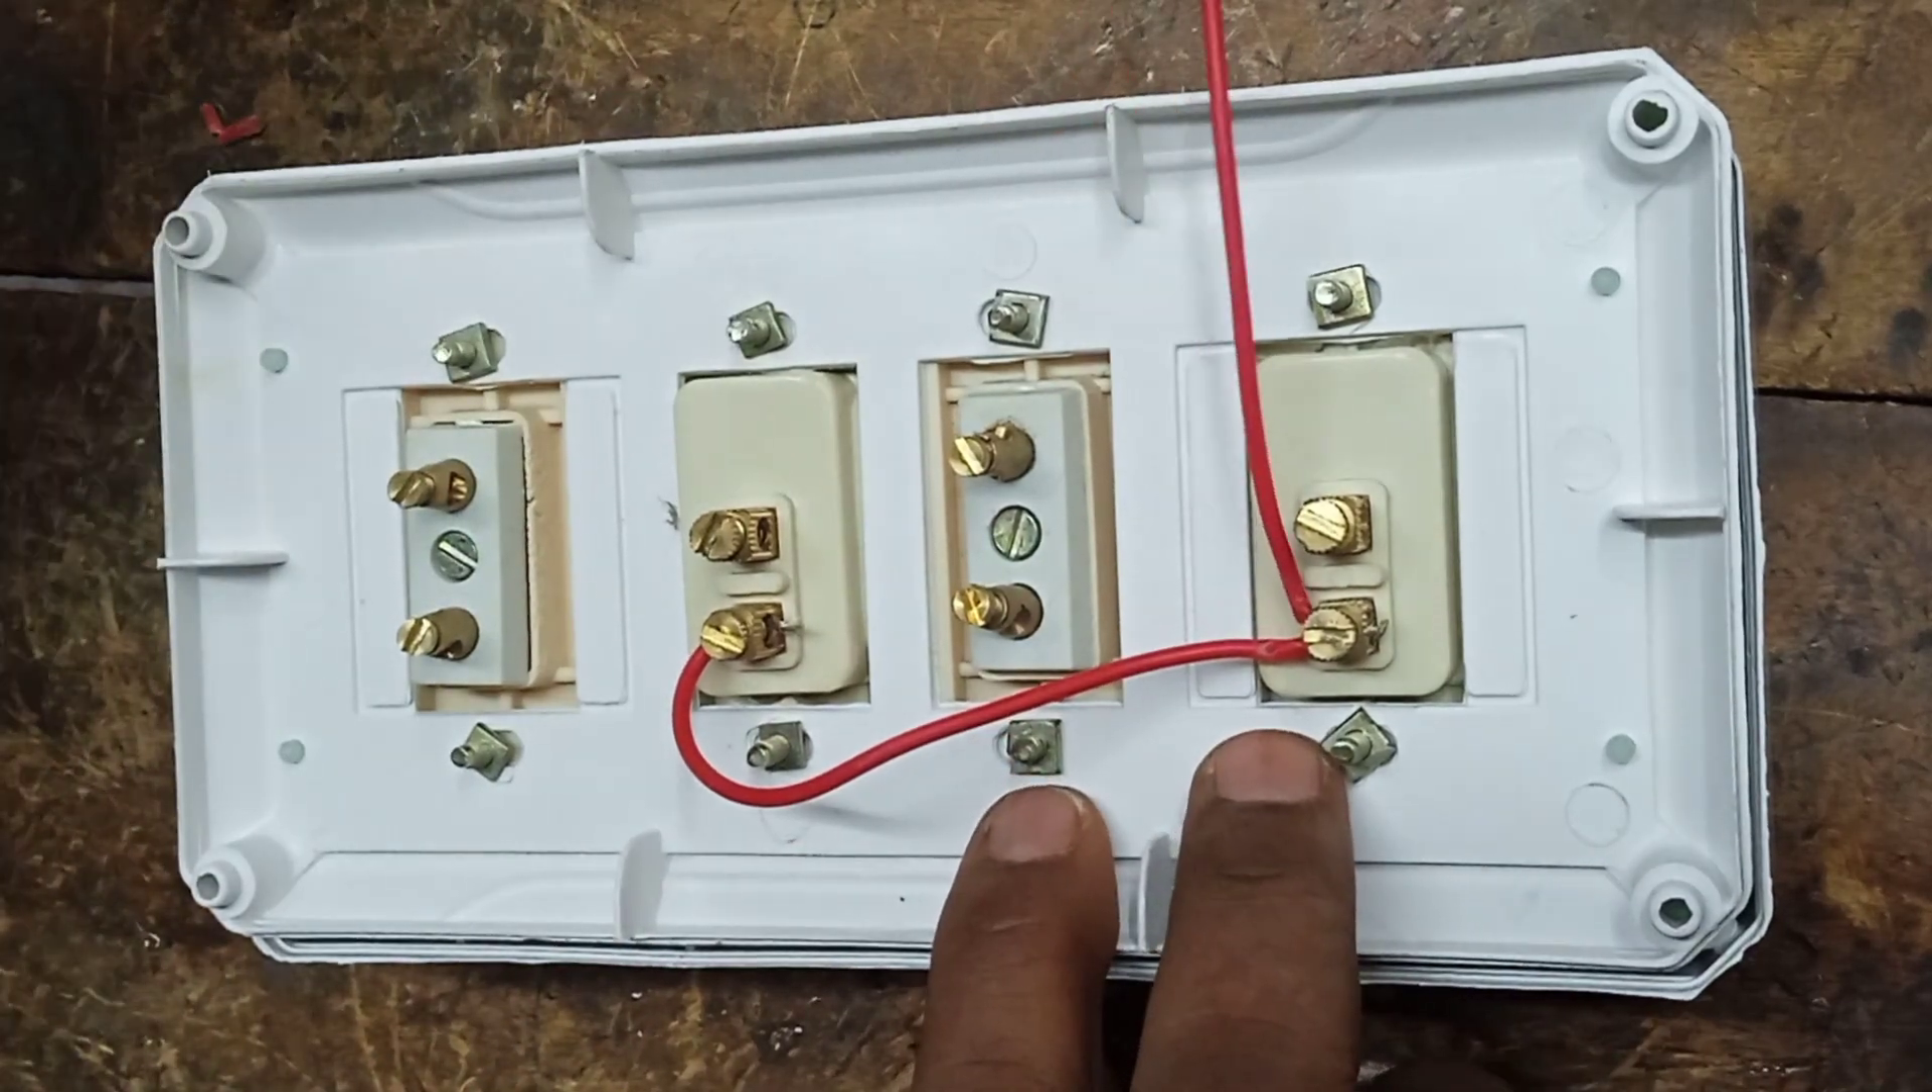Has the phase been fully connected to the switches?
Yes.